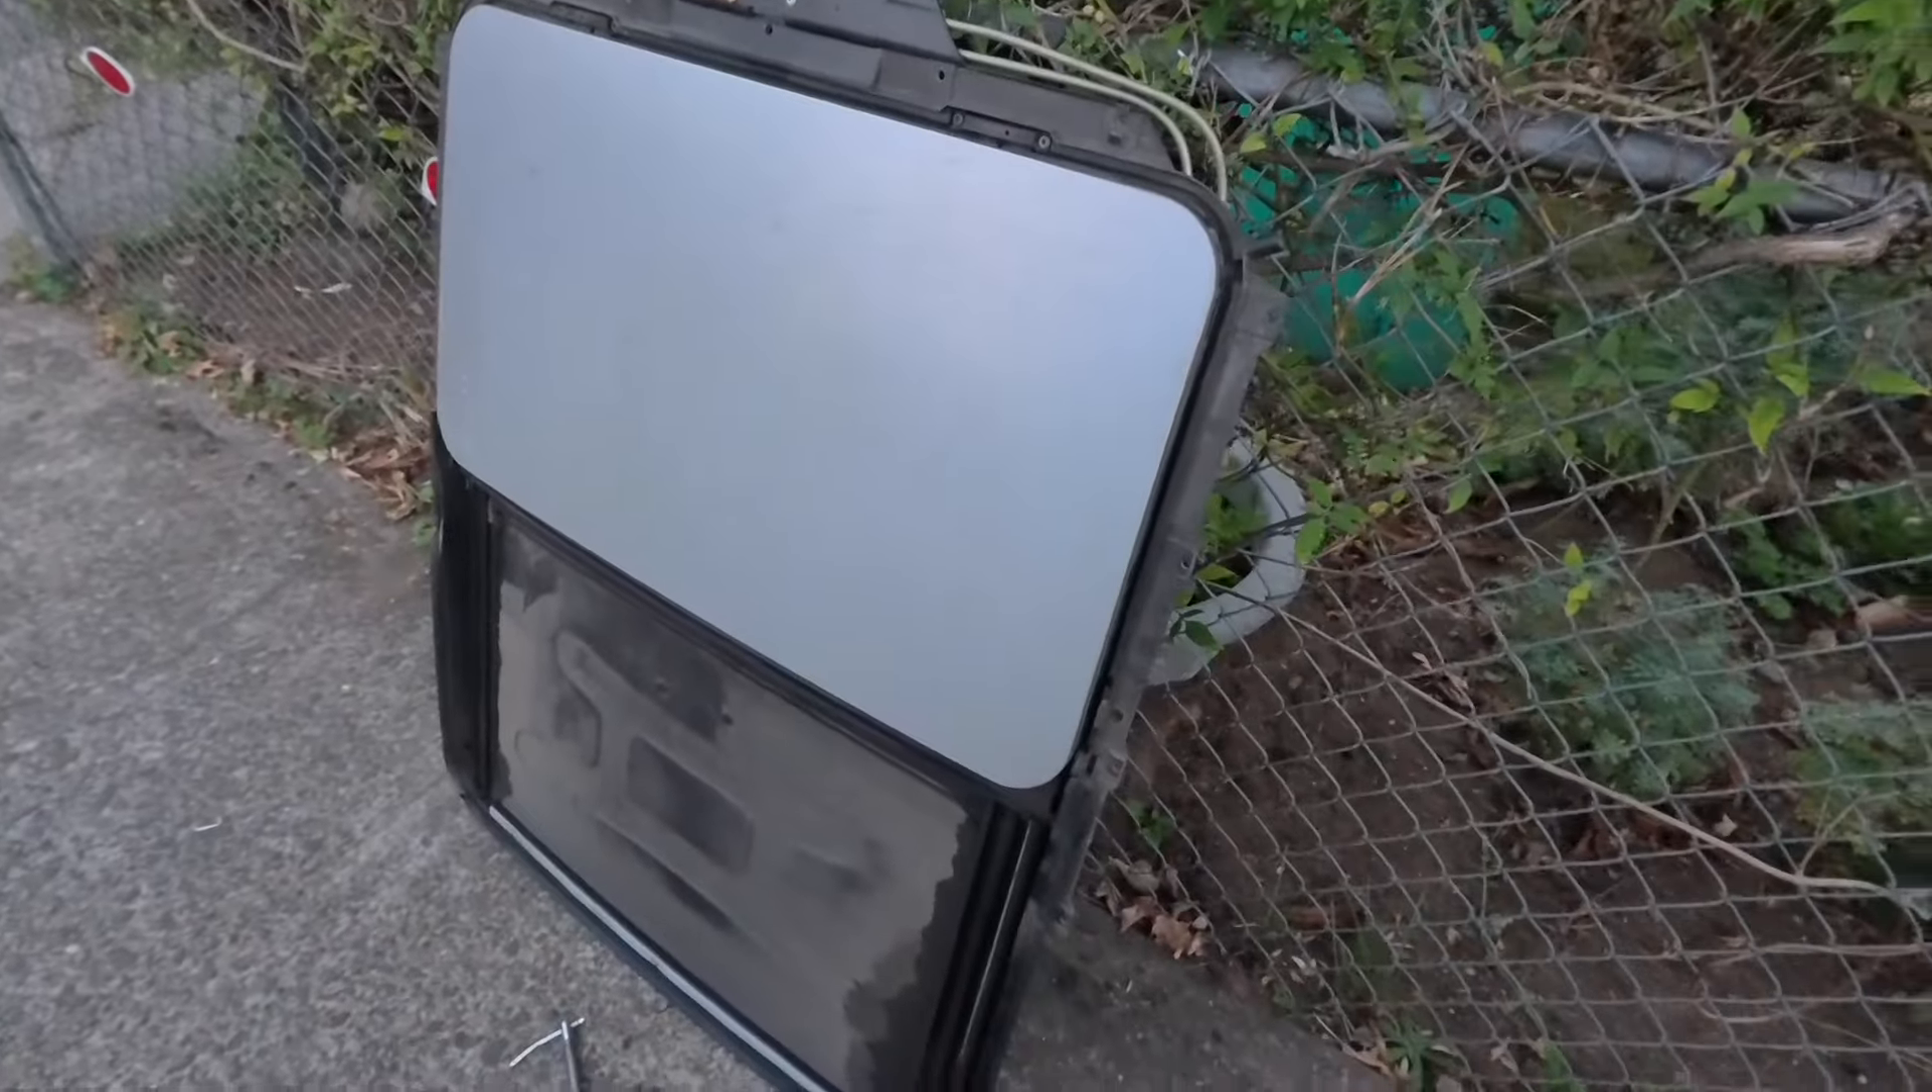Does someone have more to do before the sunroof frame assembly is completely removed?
No.